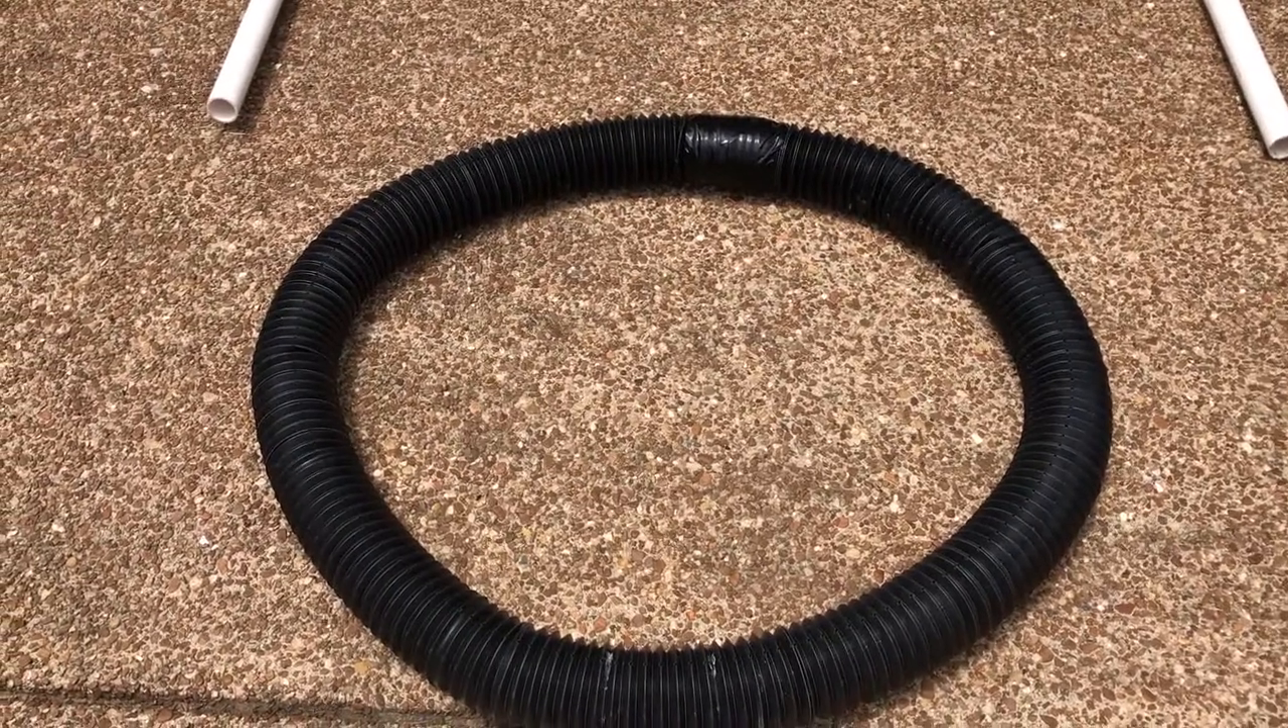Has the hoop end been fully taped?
Yes.